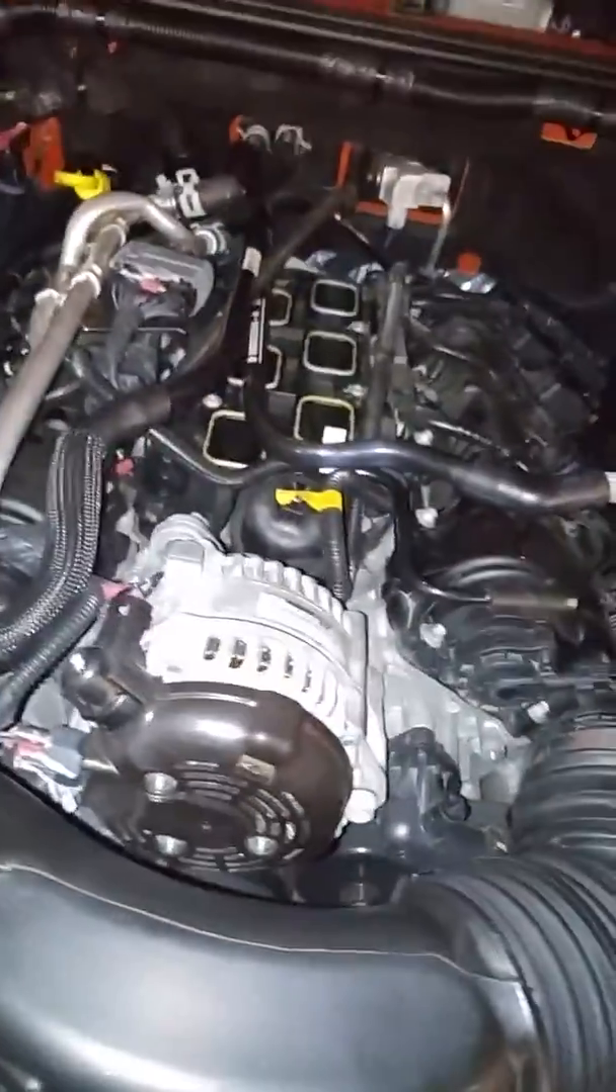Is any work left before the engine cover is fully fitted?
Yes.